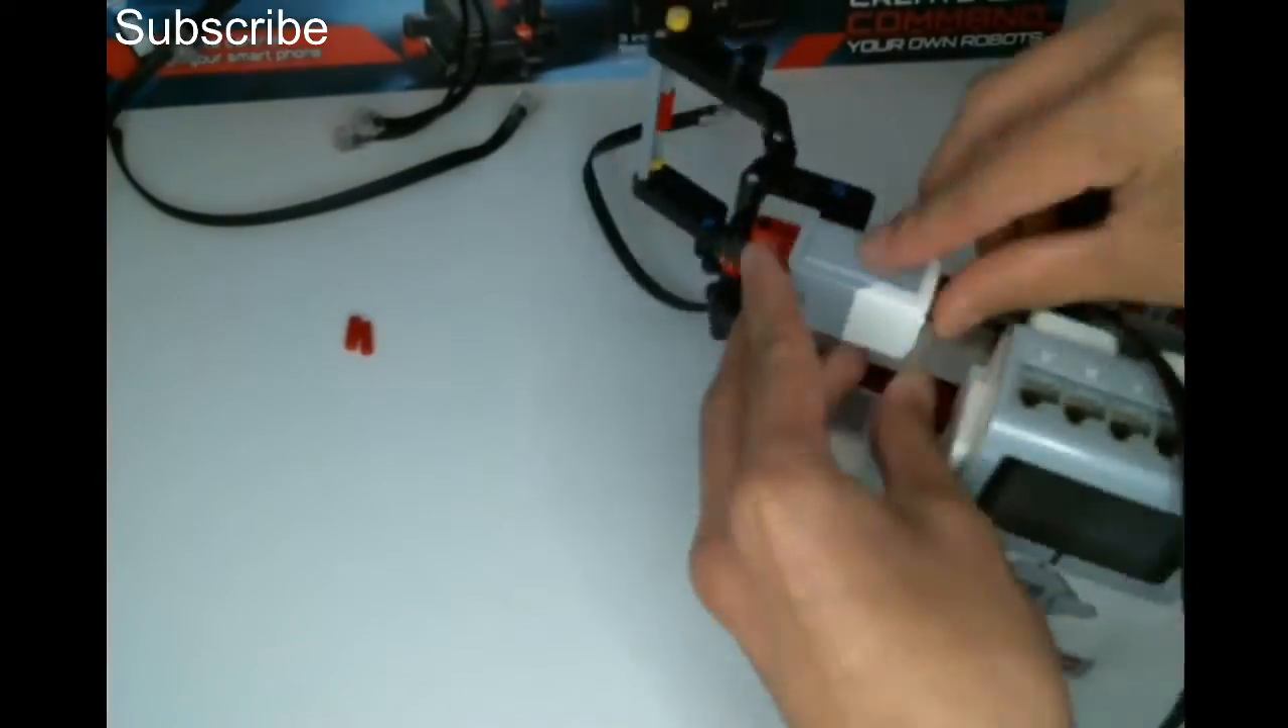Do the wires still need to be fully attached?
Yes.